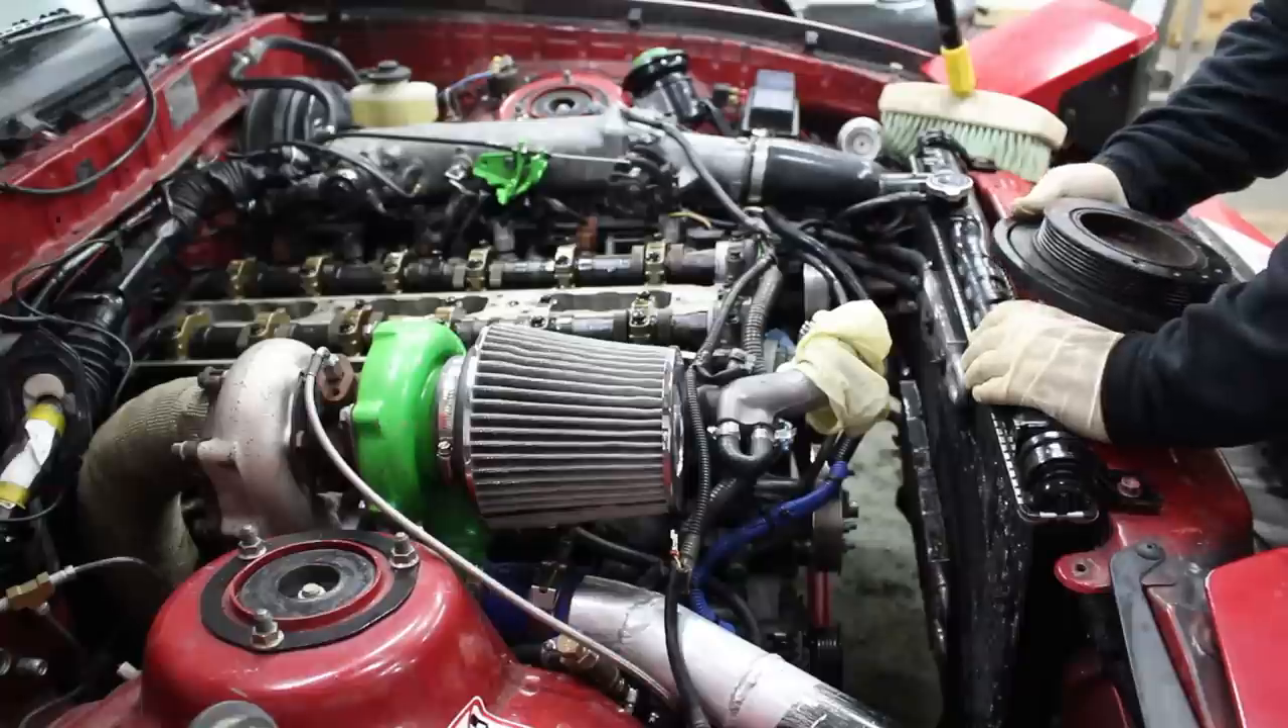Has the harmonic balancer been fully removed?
Yes.